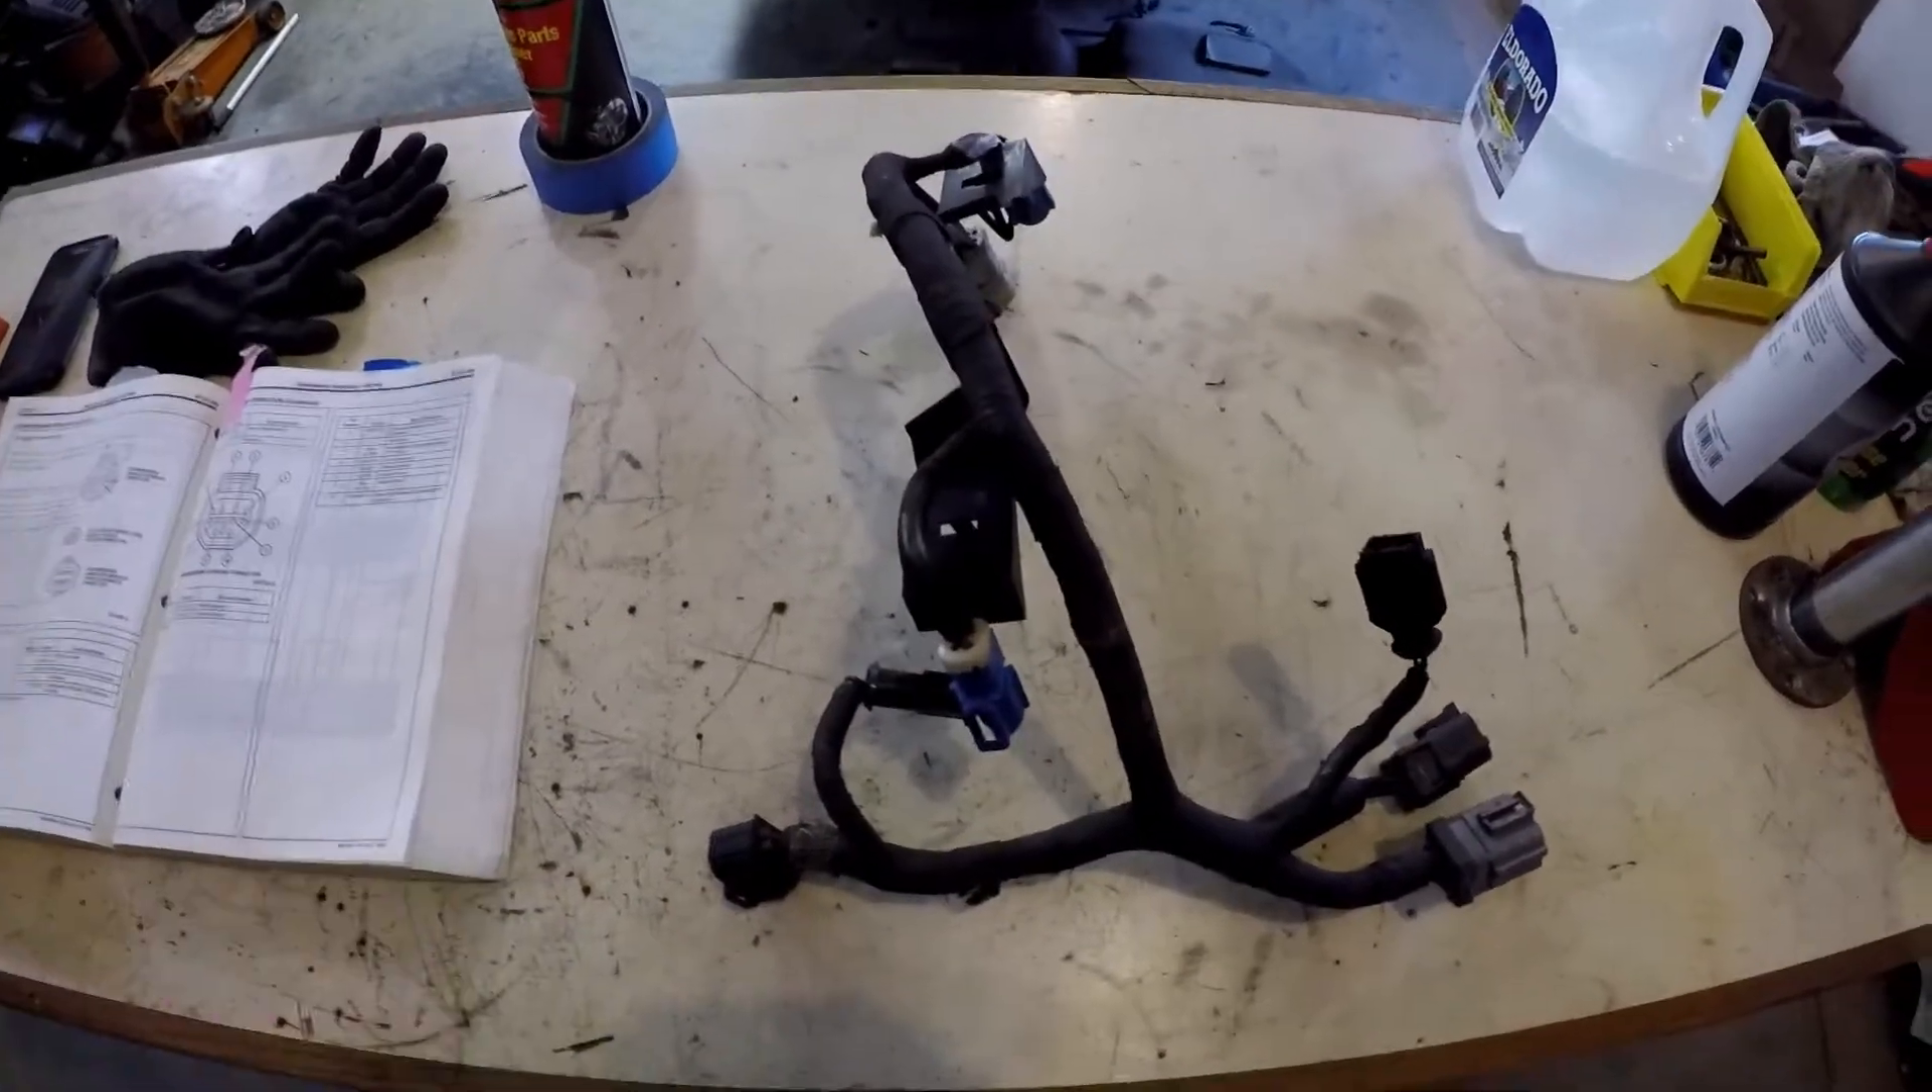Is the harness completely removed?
Yes.